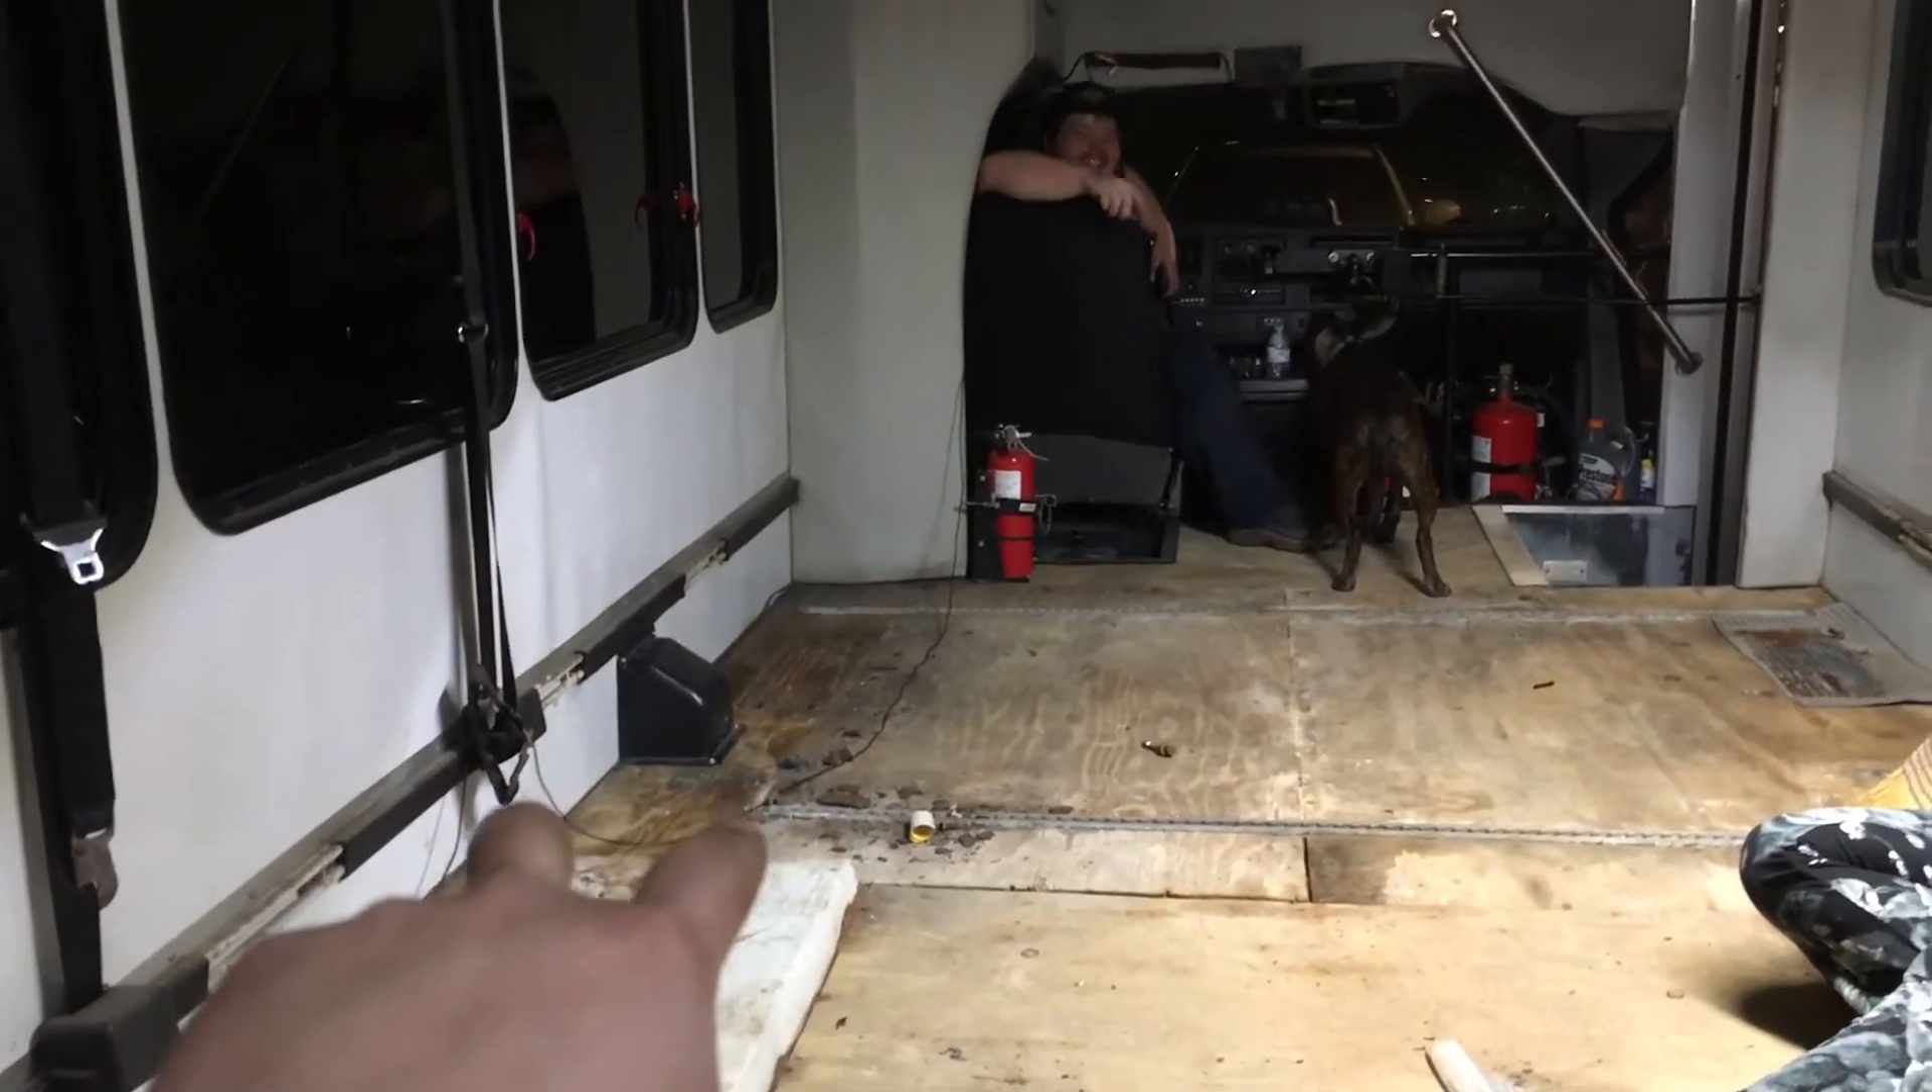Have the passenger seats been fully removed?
Yes.